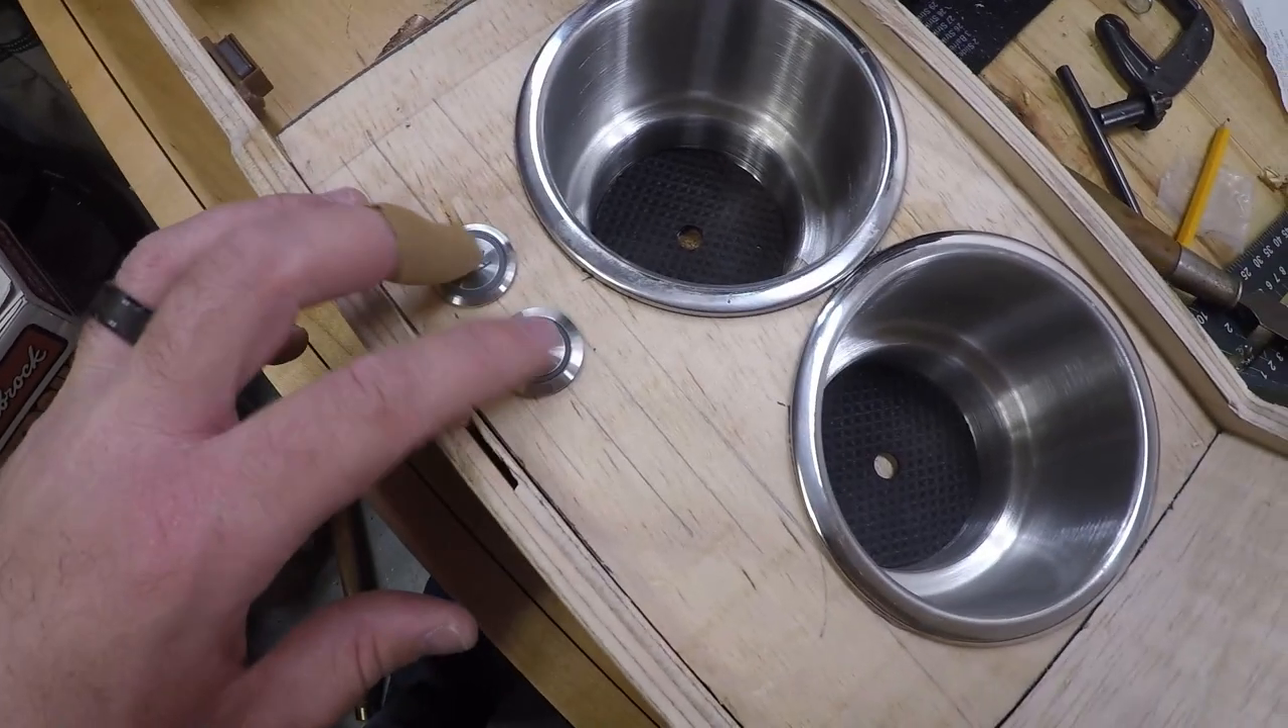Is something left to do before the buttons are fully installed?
No.